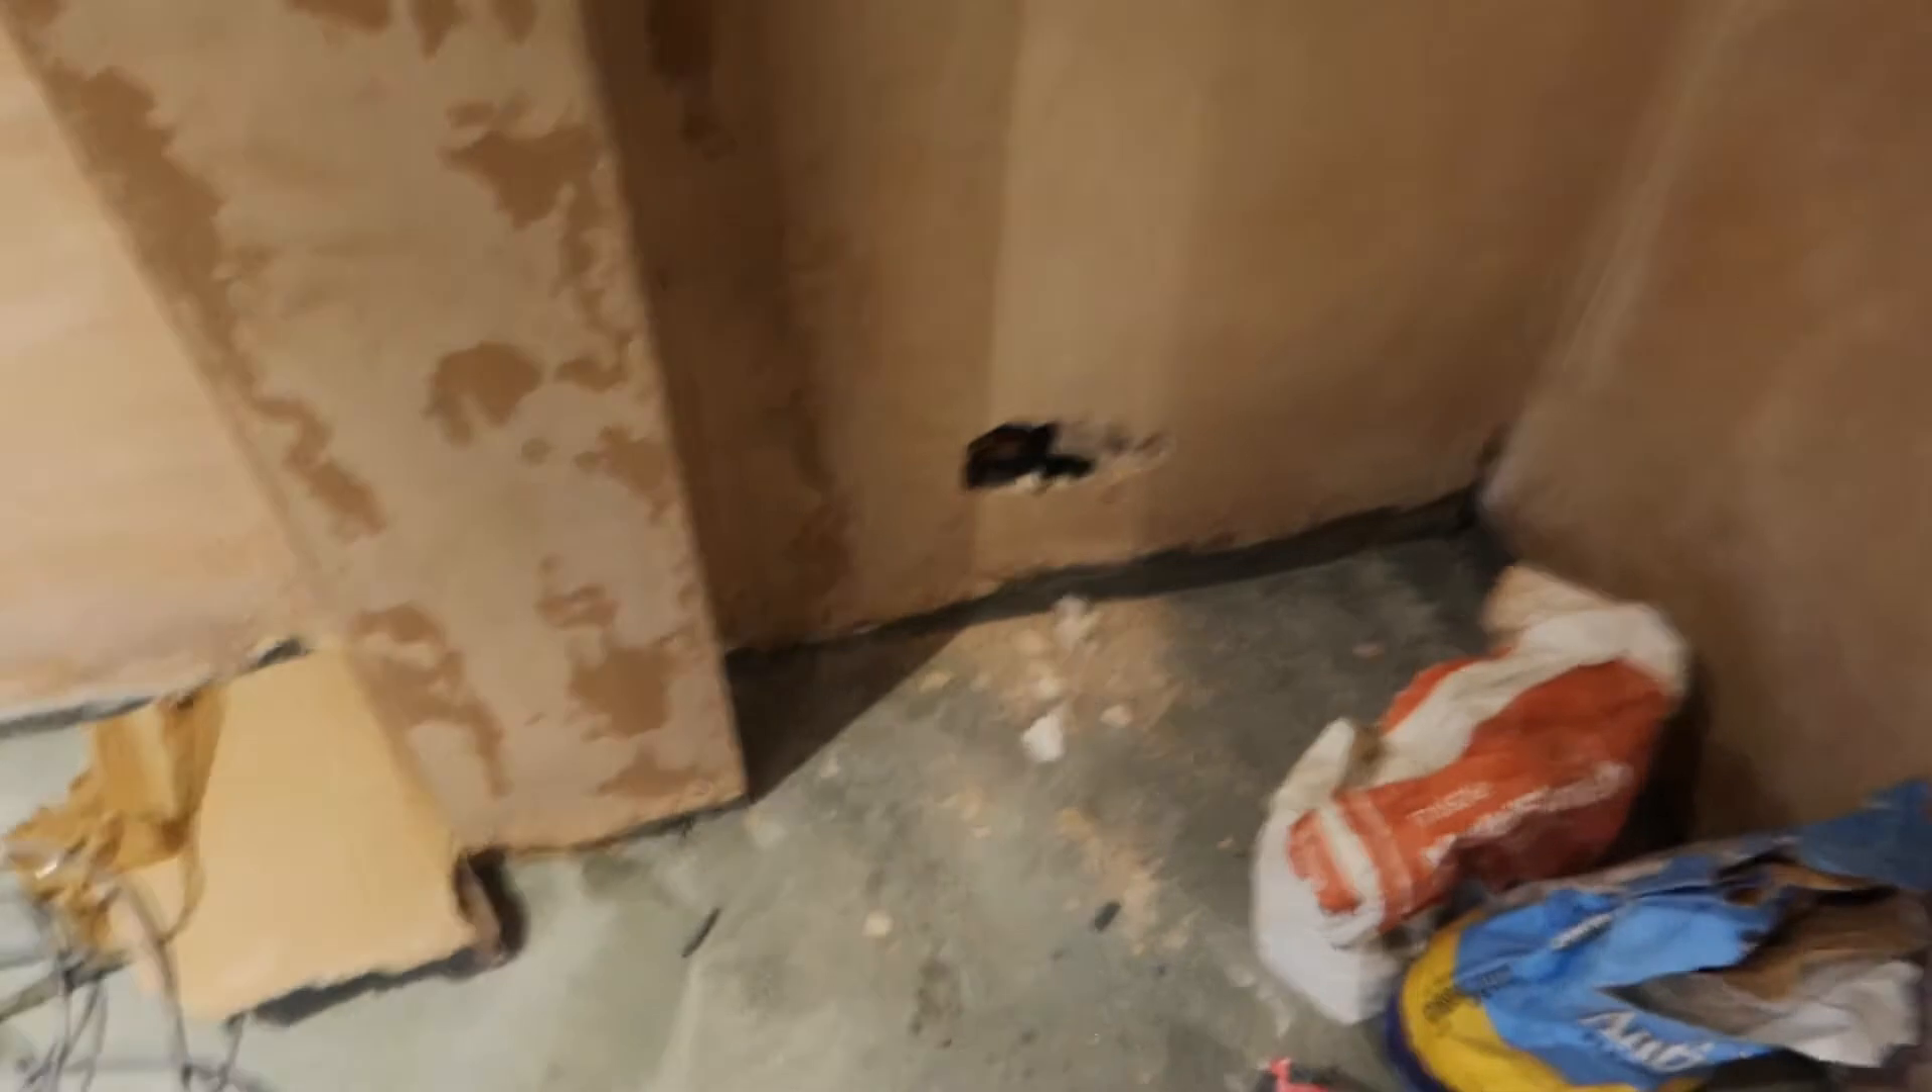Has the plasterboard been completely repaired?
No.